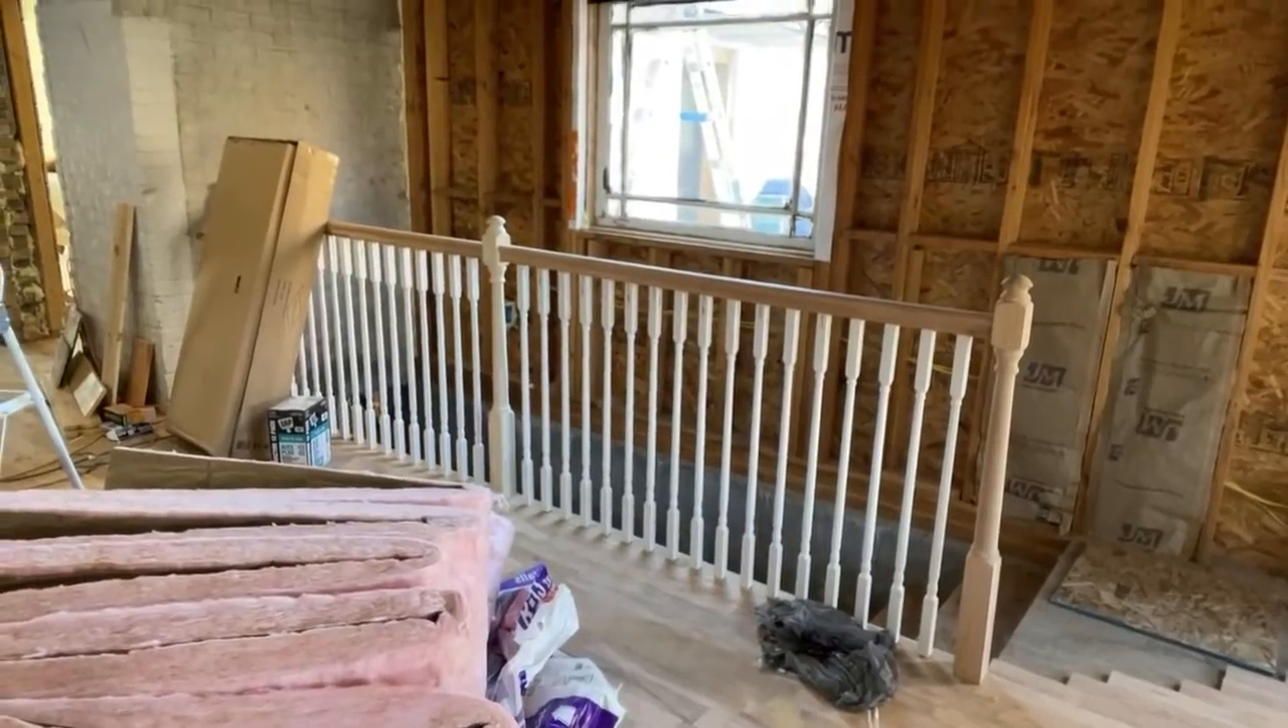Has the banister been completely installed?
Yes.